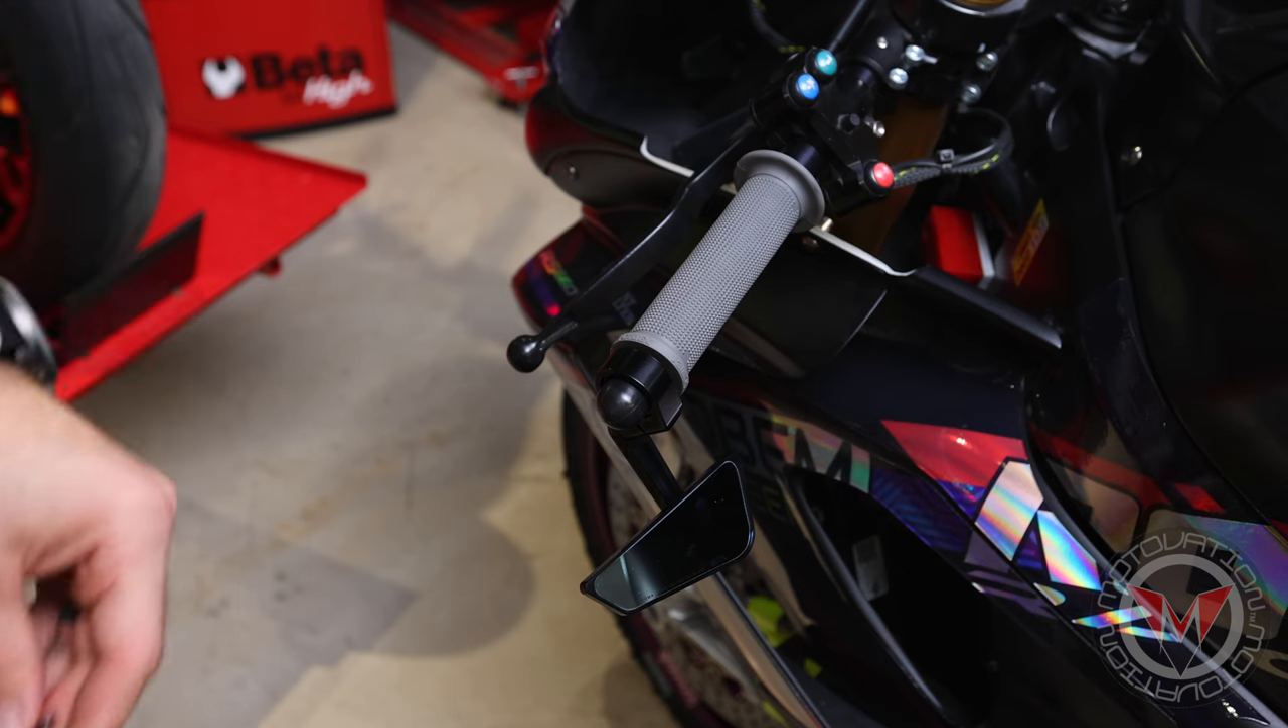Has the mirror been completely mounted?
Yes.